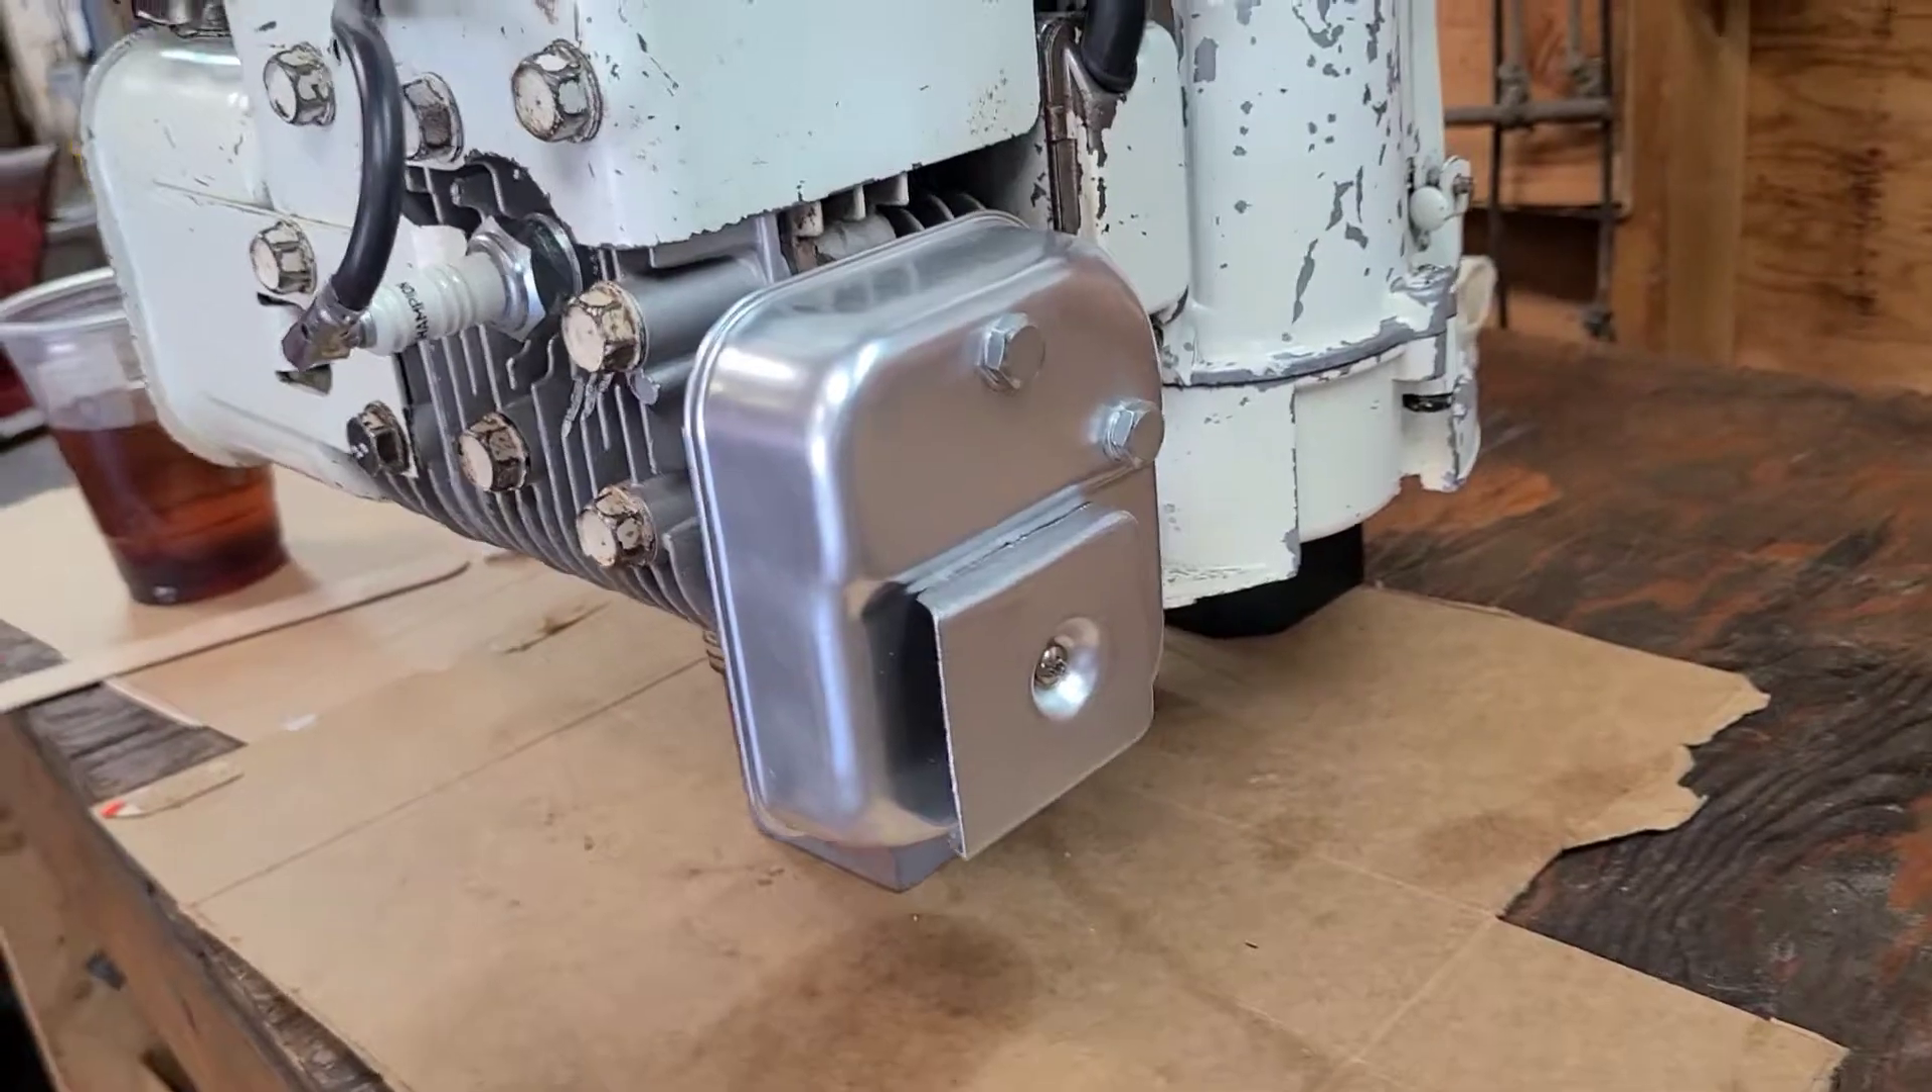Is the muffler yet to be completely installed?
No.